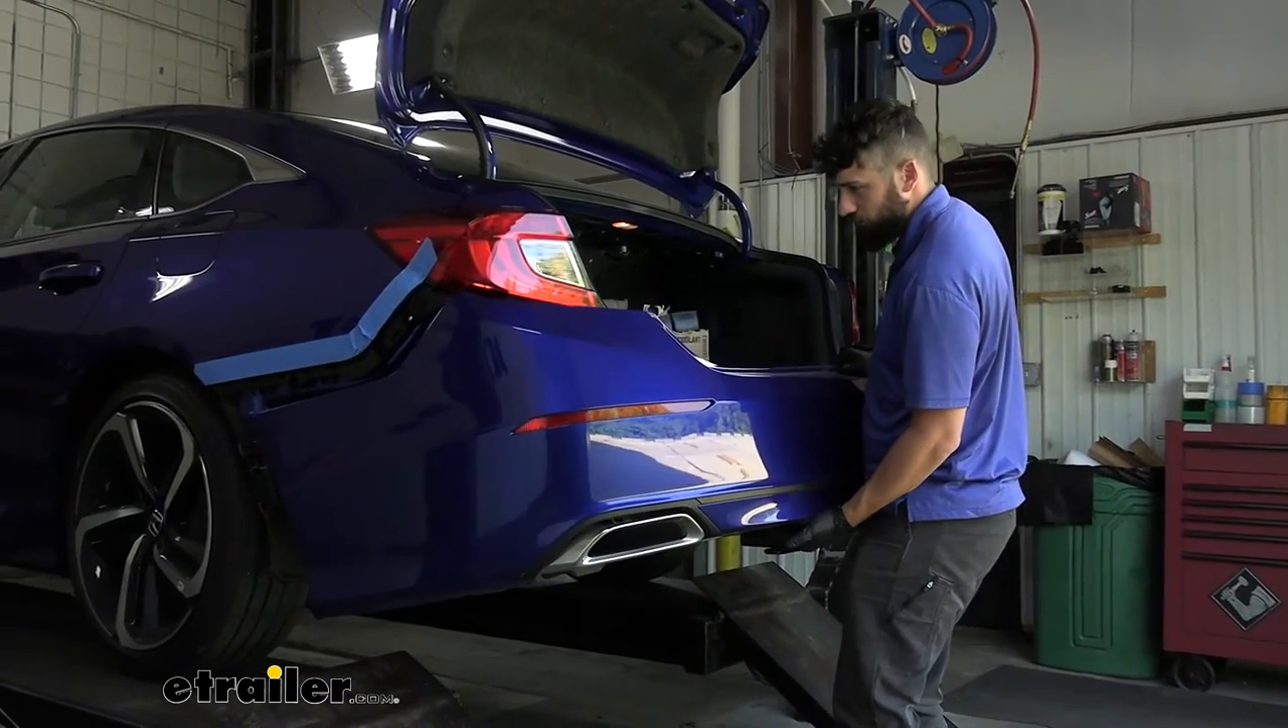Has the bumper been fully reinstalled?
No.